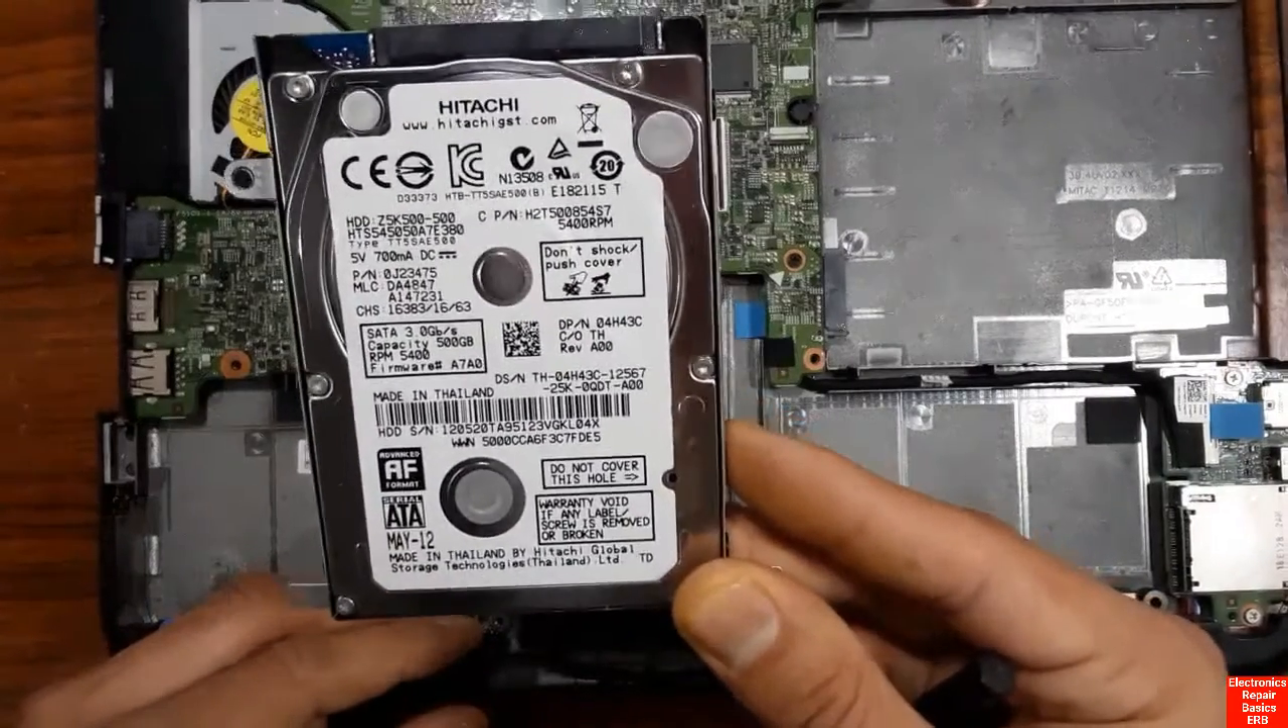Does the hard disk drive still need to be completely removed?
No.